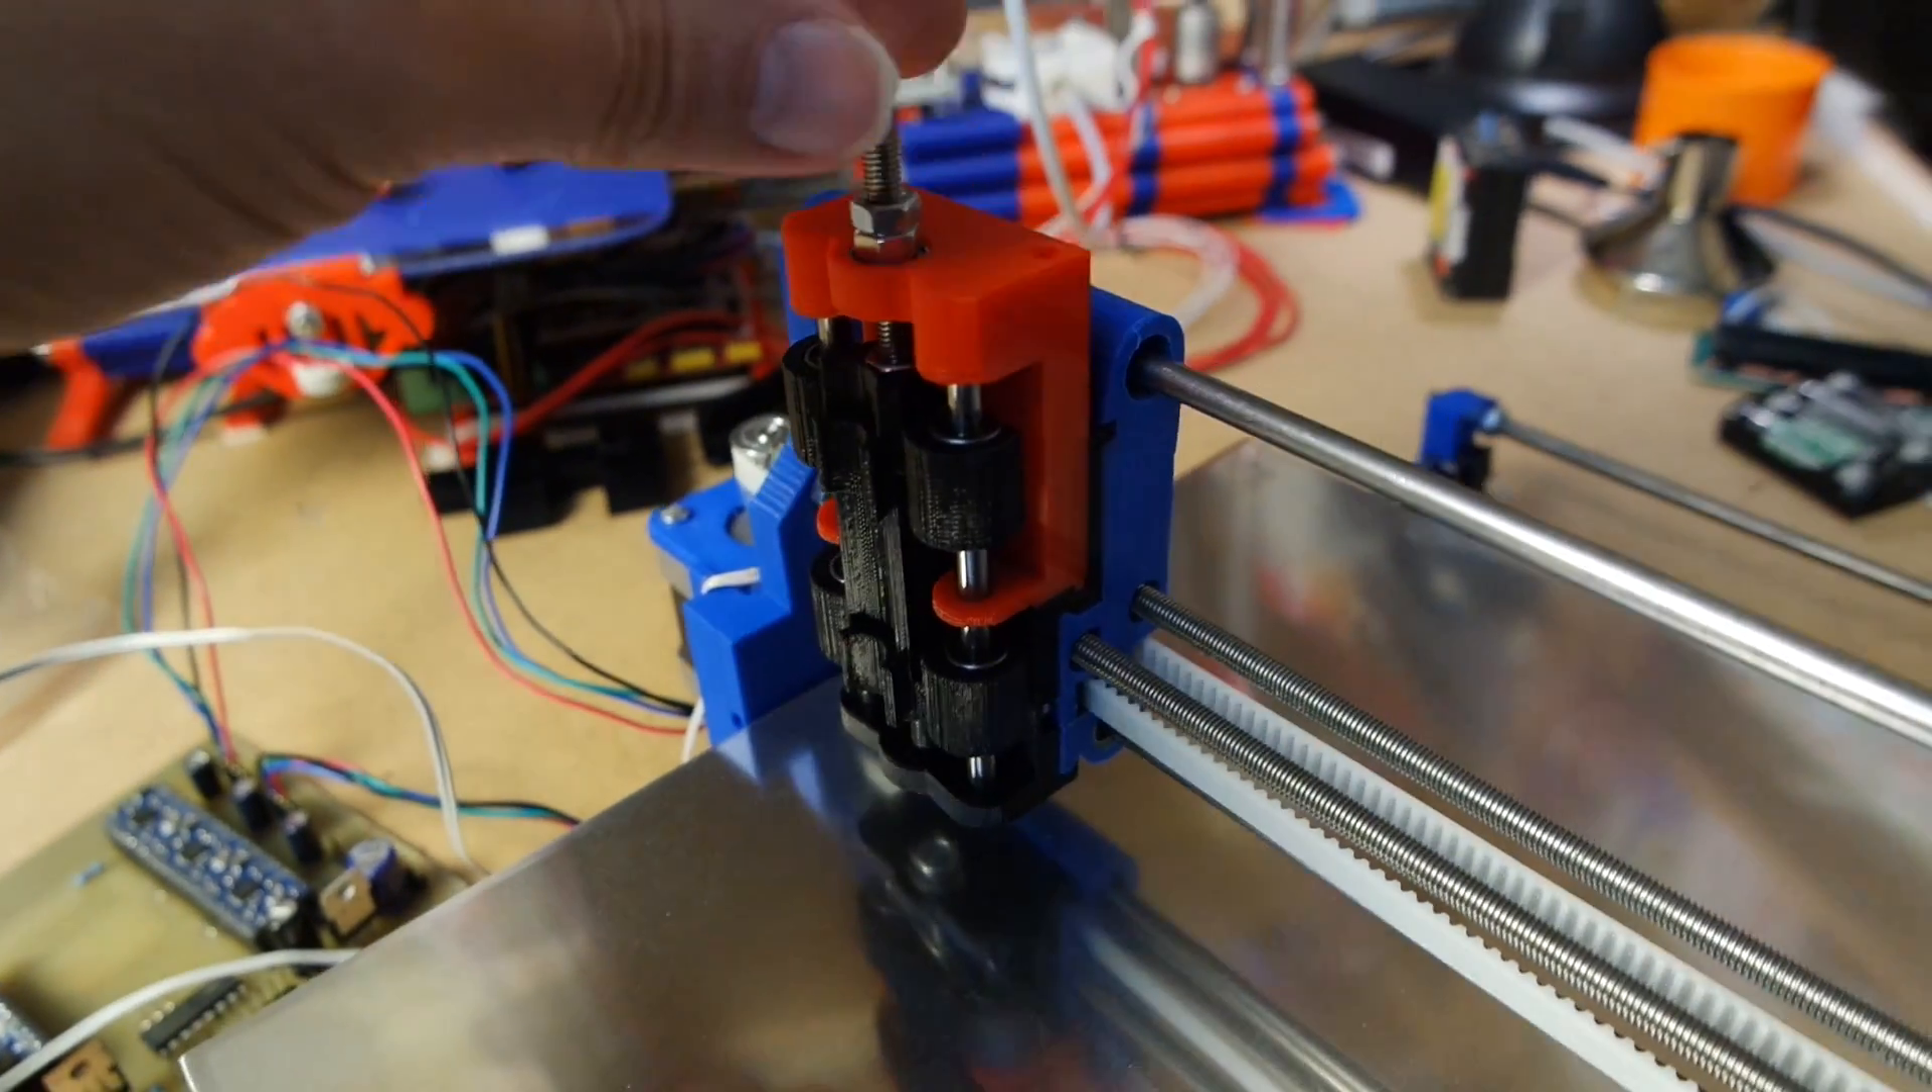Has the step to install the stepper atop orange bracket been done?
No.